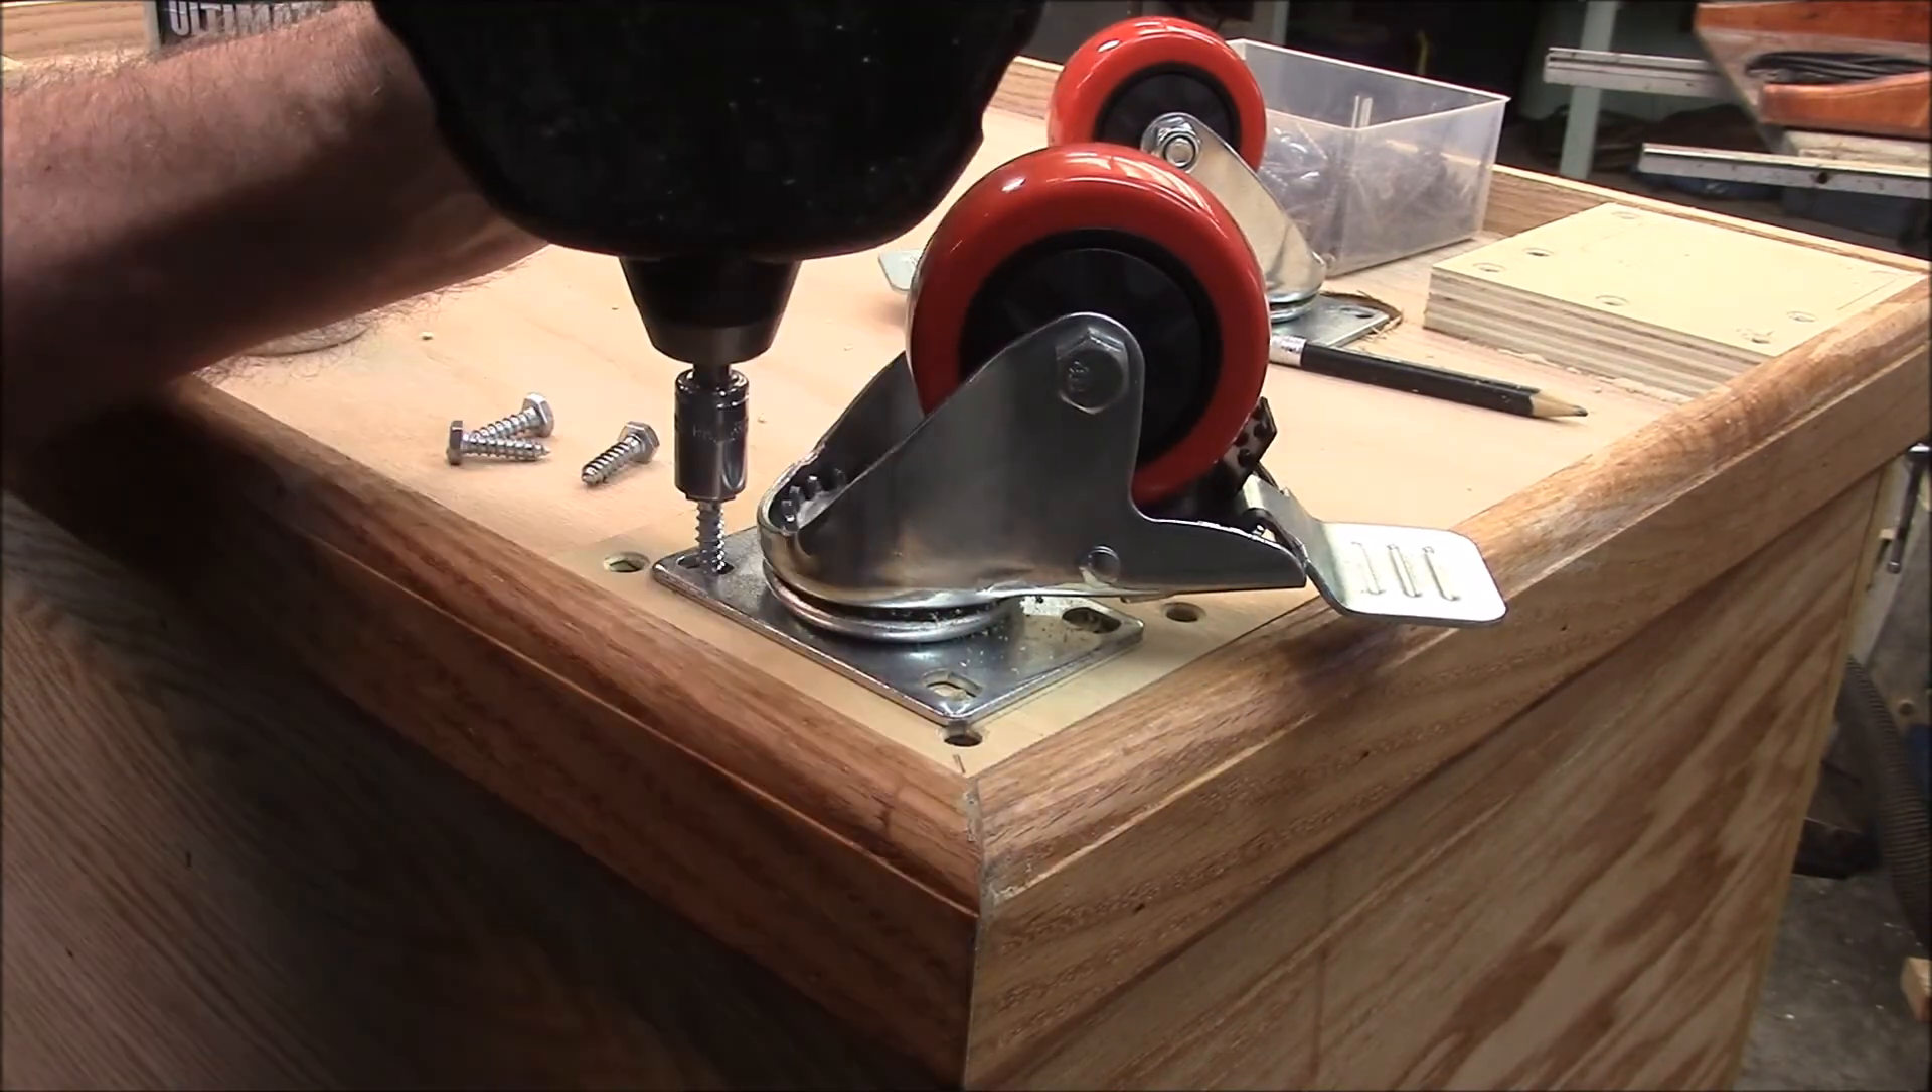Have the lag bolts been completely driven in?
No.